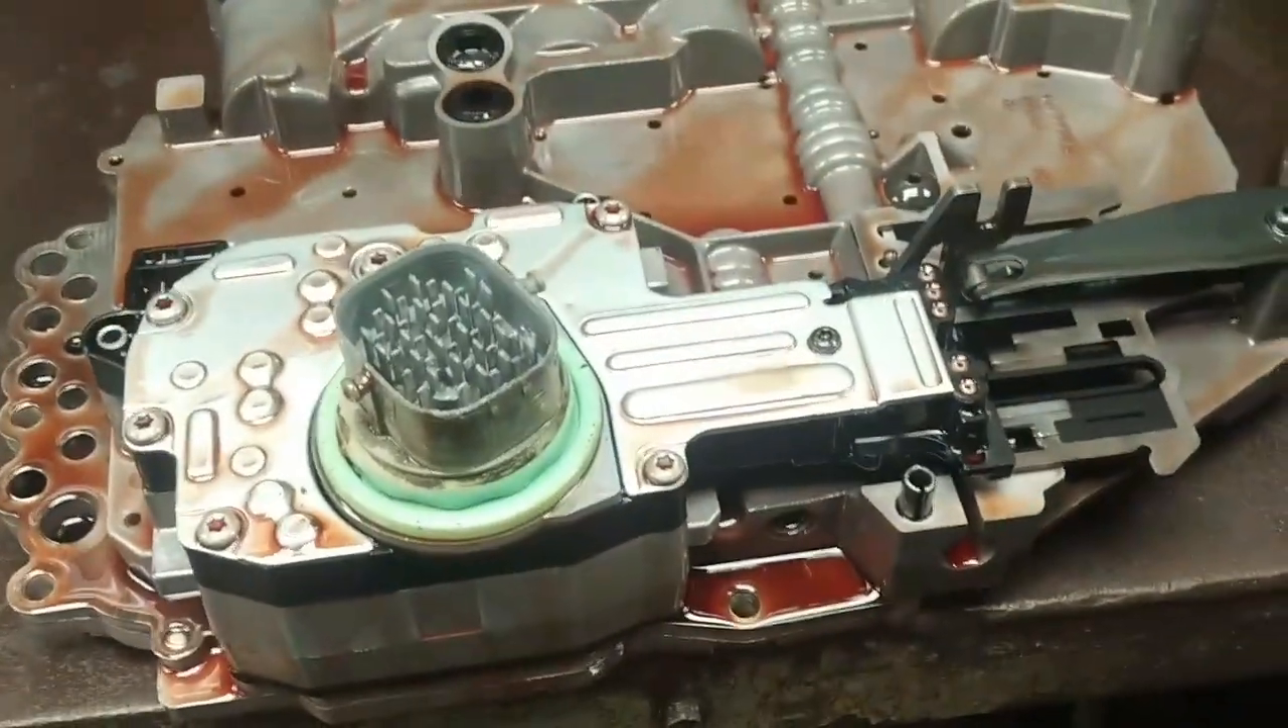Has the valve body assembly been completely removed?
Yes.